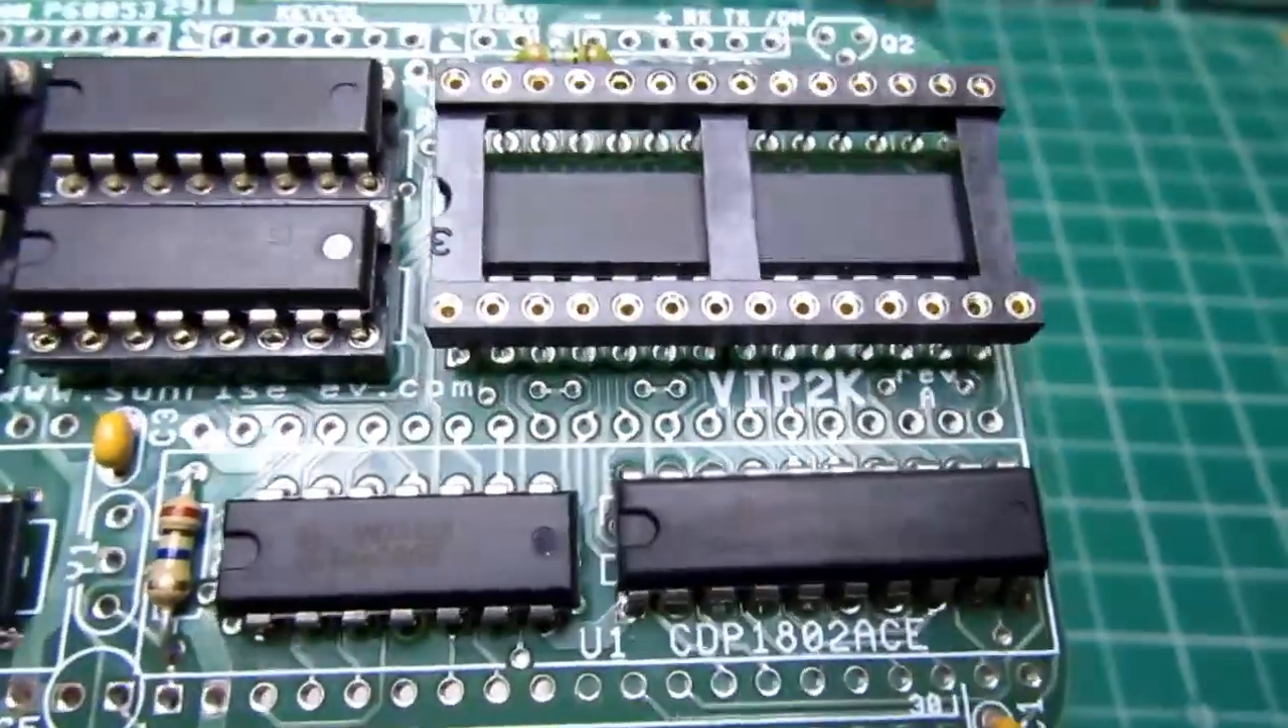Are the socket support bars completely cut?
No.